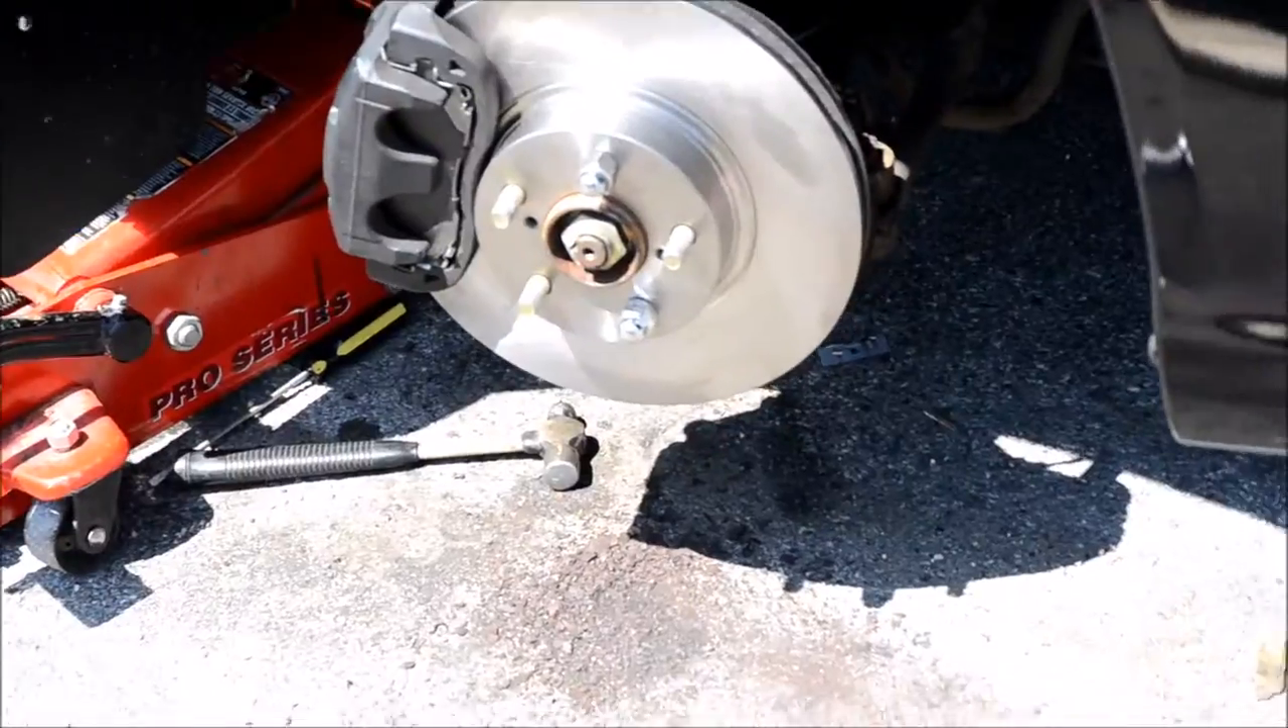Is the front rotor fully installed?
Yes.